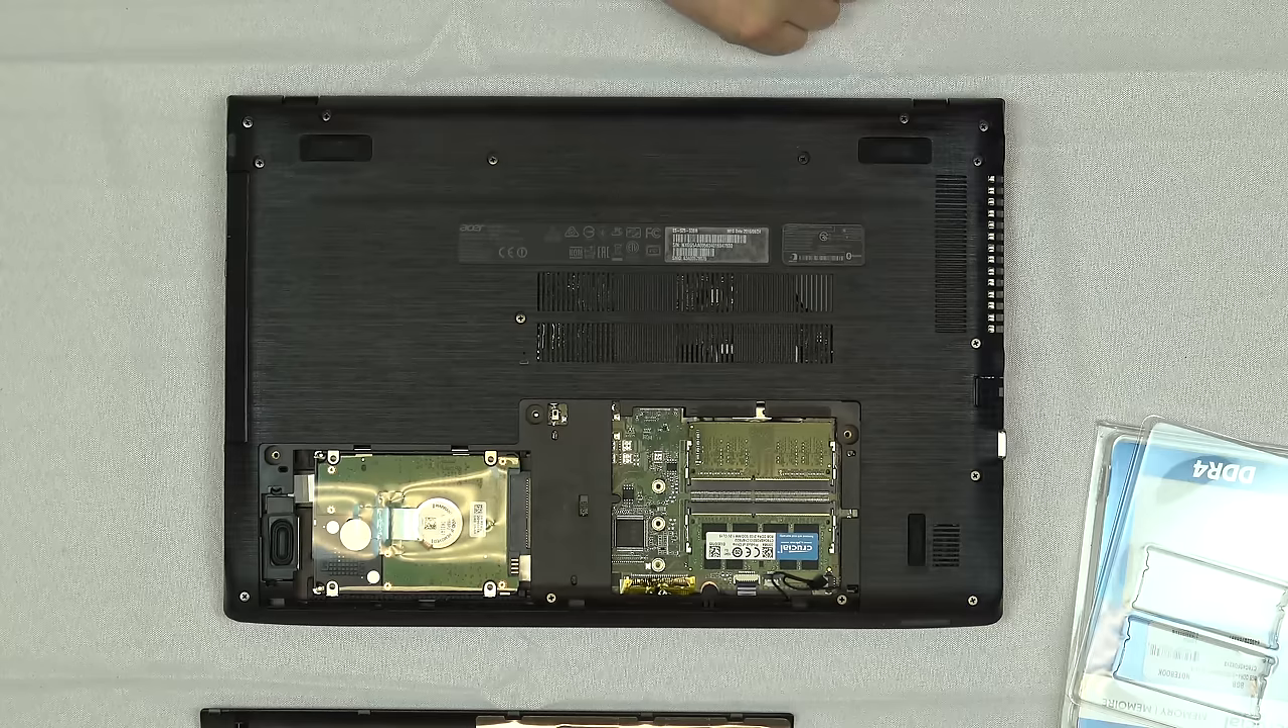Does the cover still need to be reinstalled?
Yes.